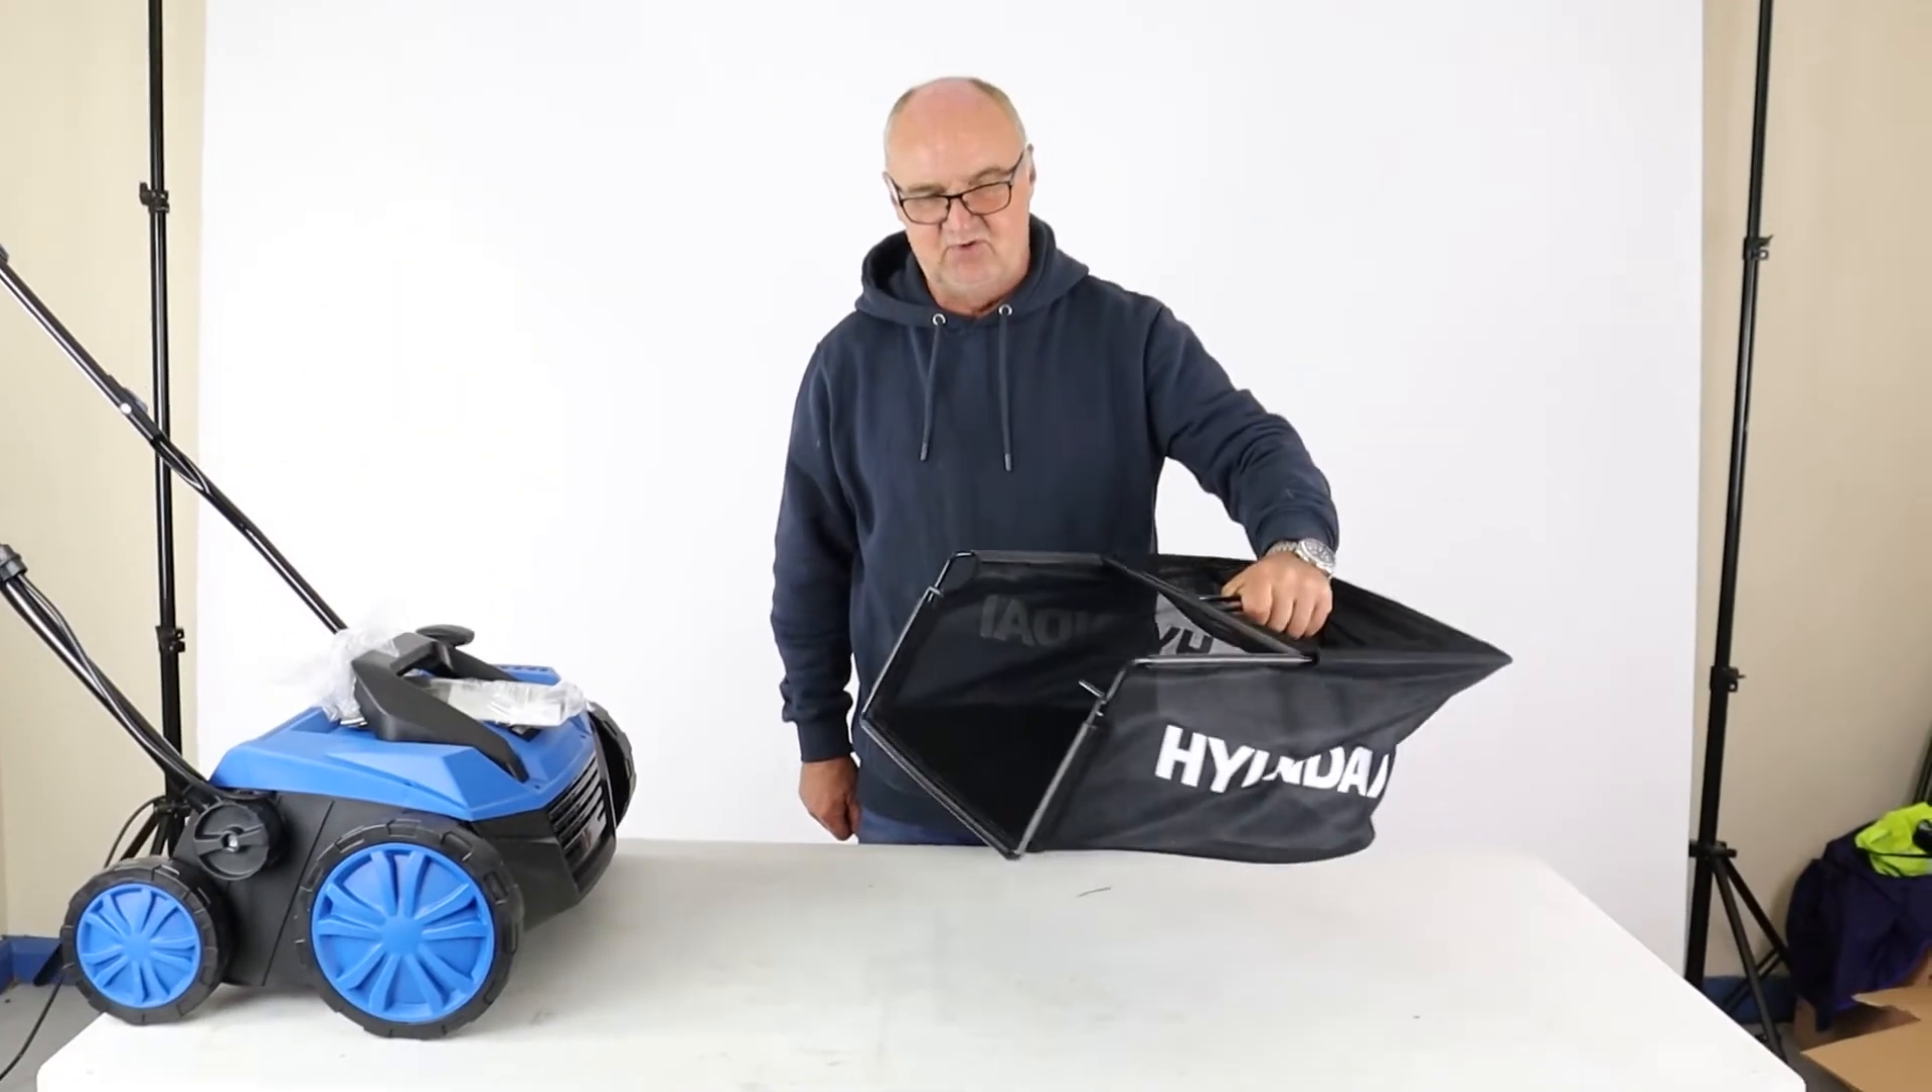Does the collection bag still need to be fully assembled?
No.